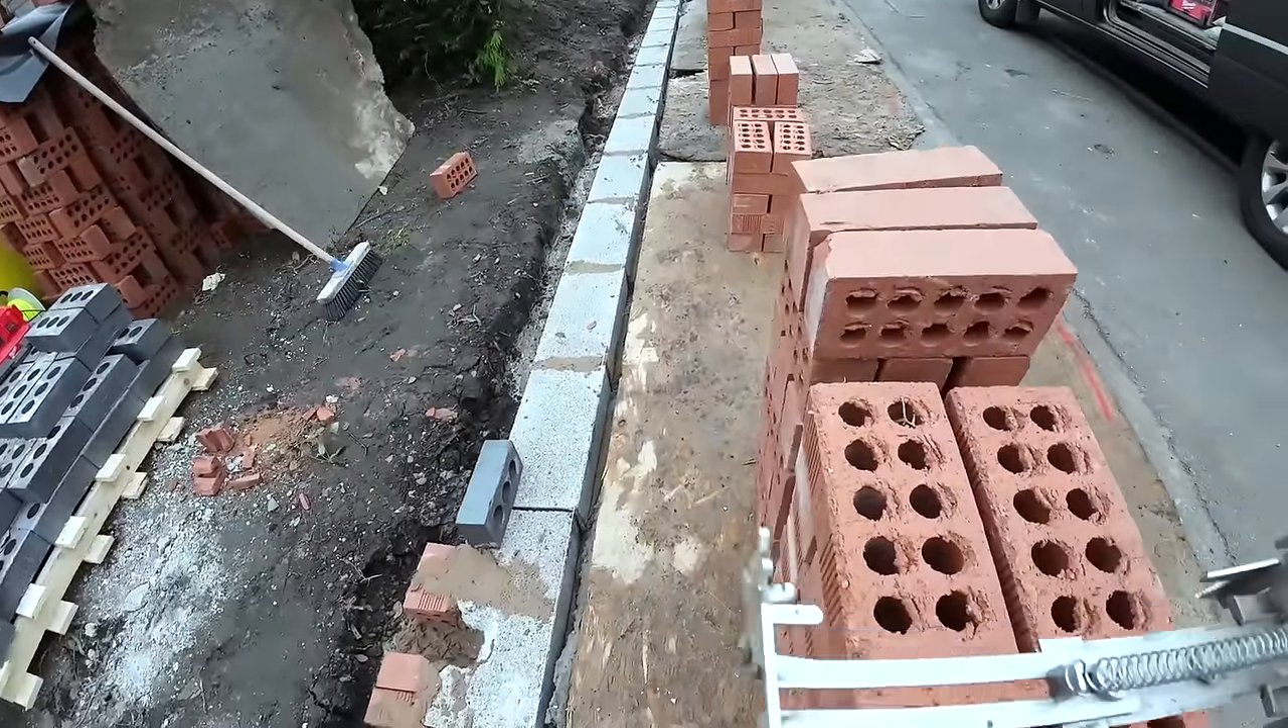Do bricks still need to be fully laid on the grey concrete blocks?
Yes.